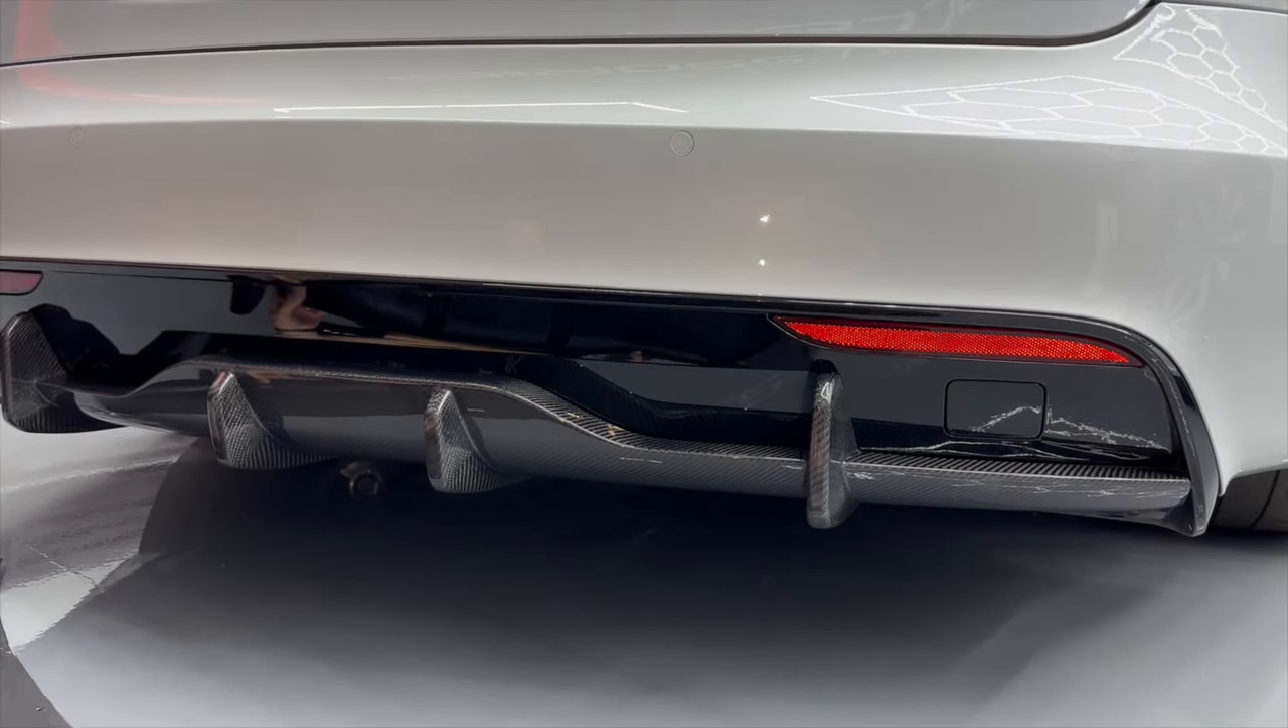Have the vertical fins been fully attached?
Yes.